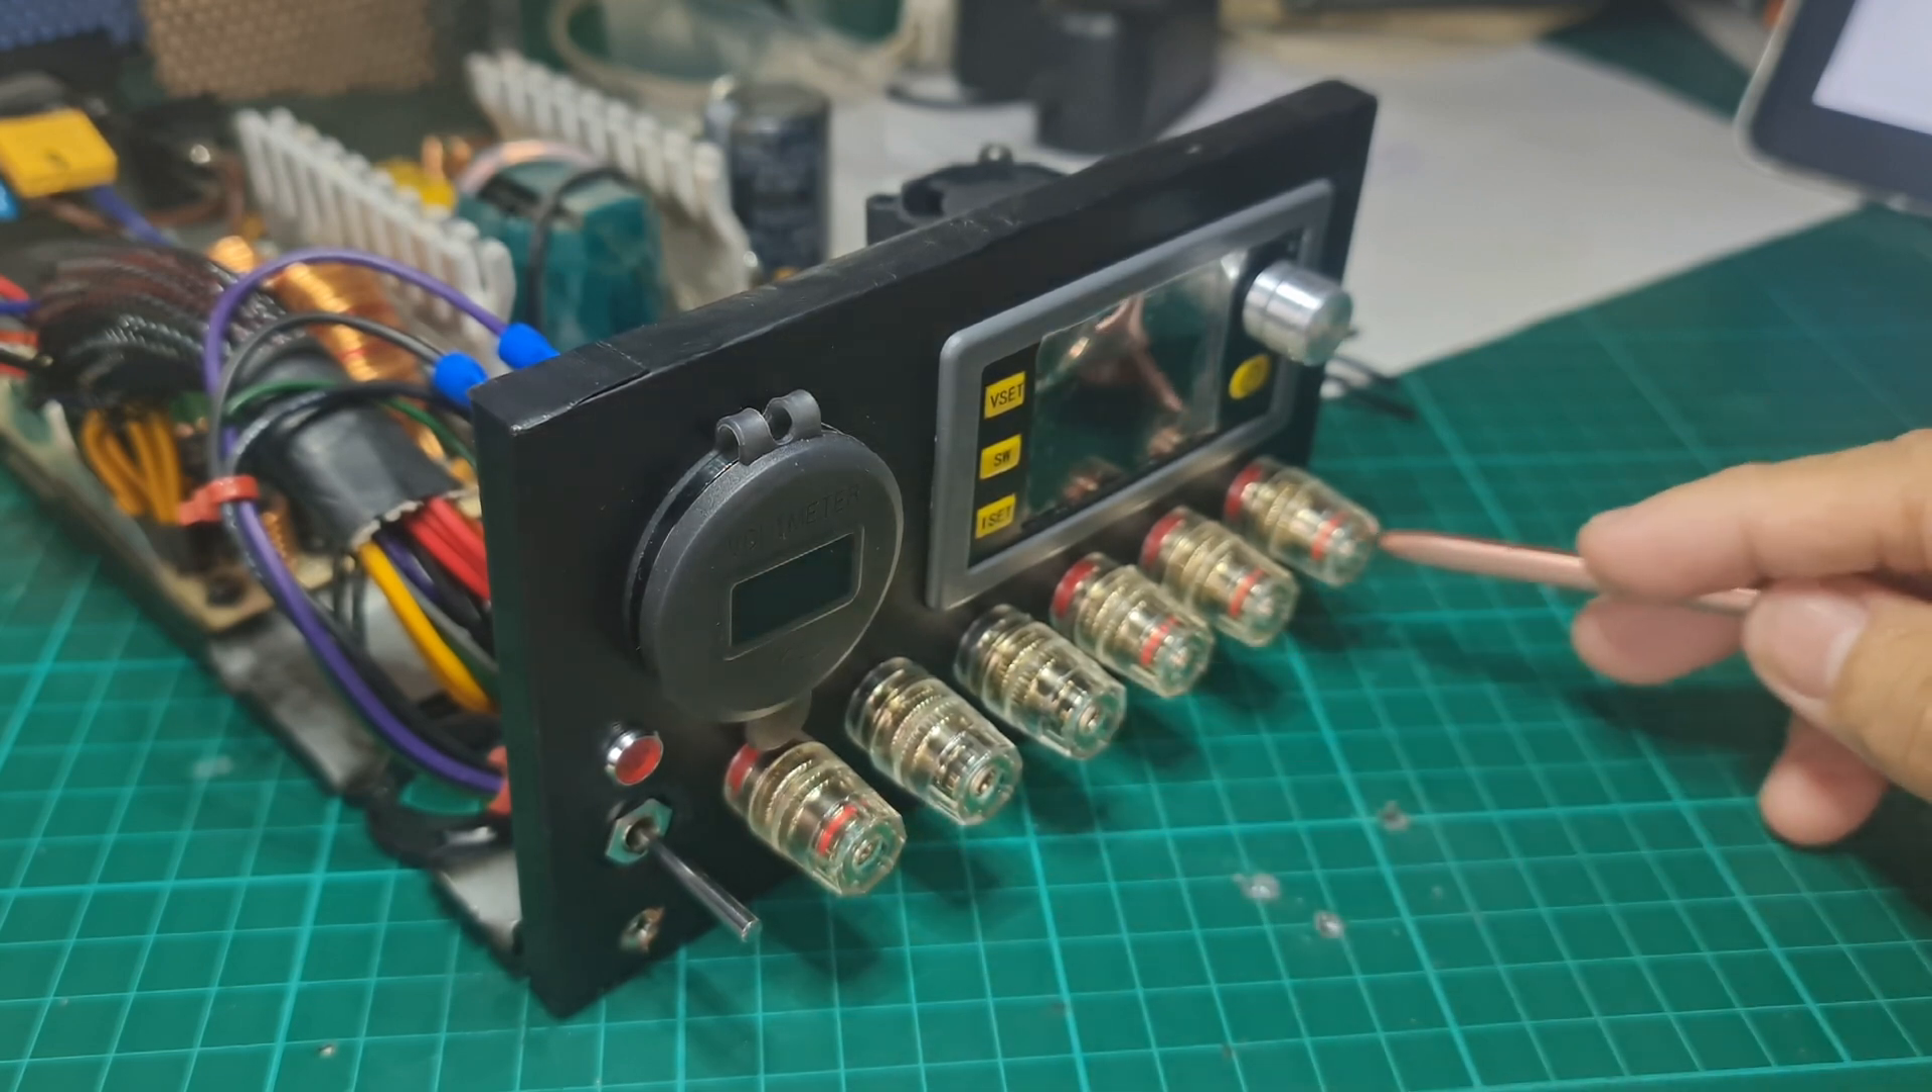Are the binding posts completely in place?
Yes.